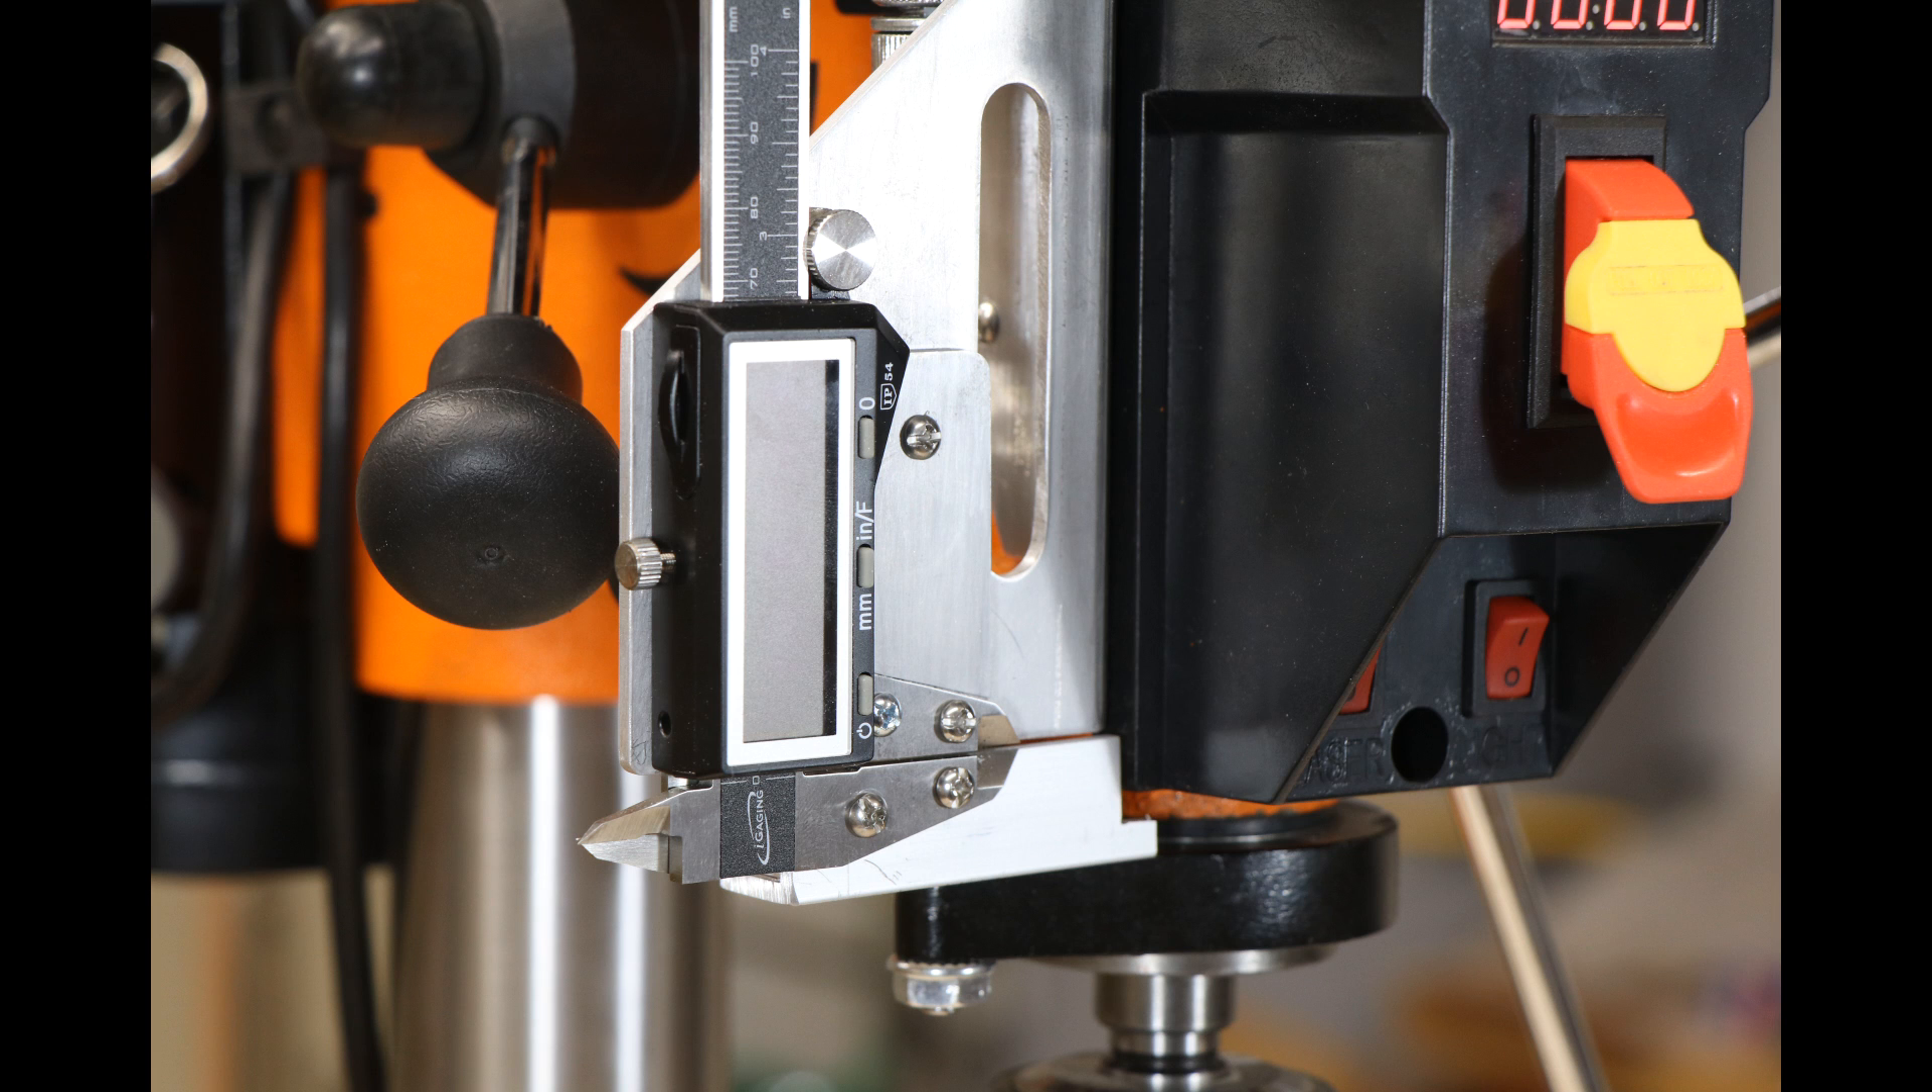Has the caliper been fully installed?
Yes.